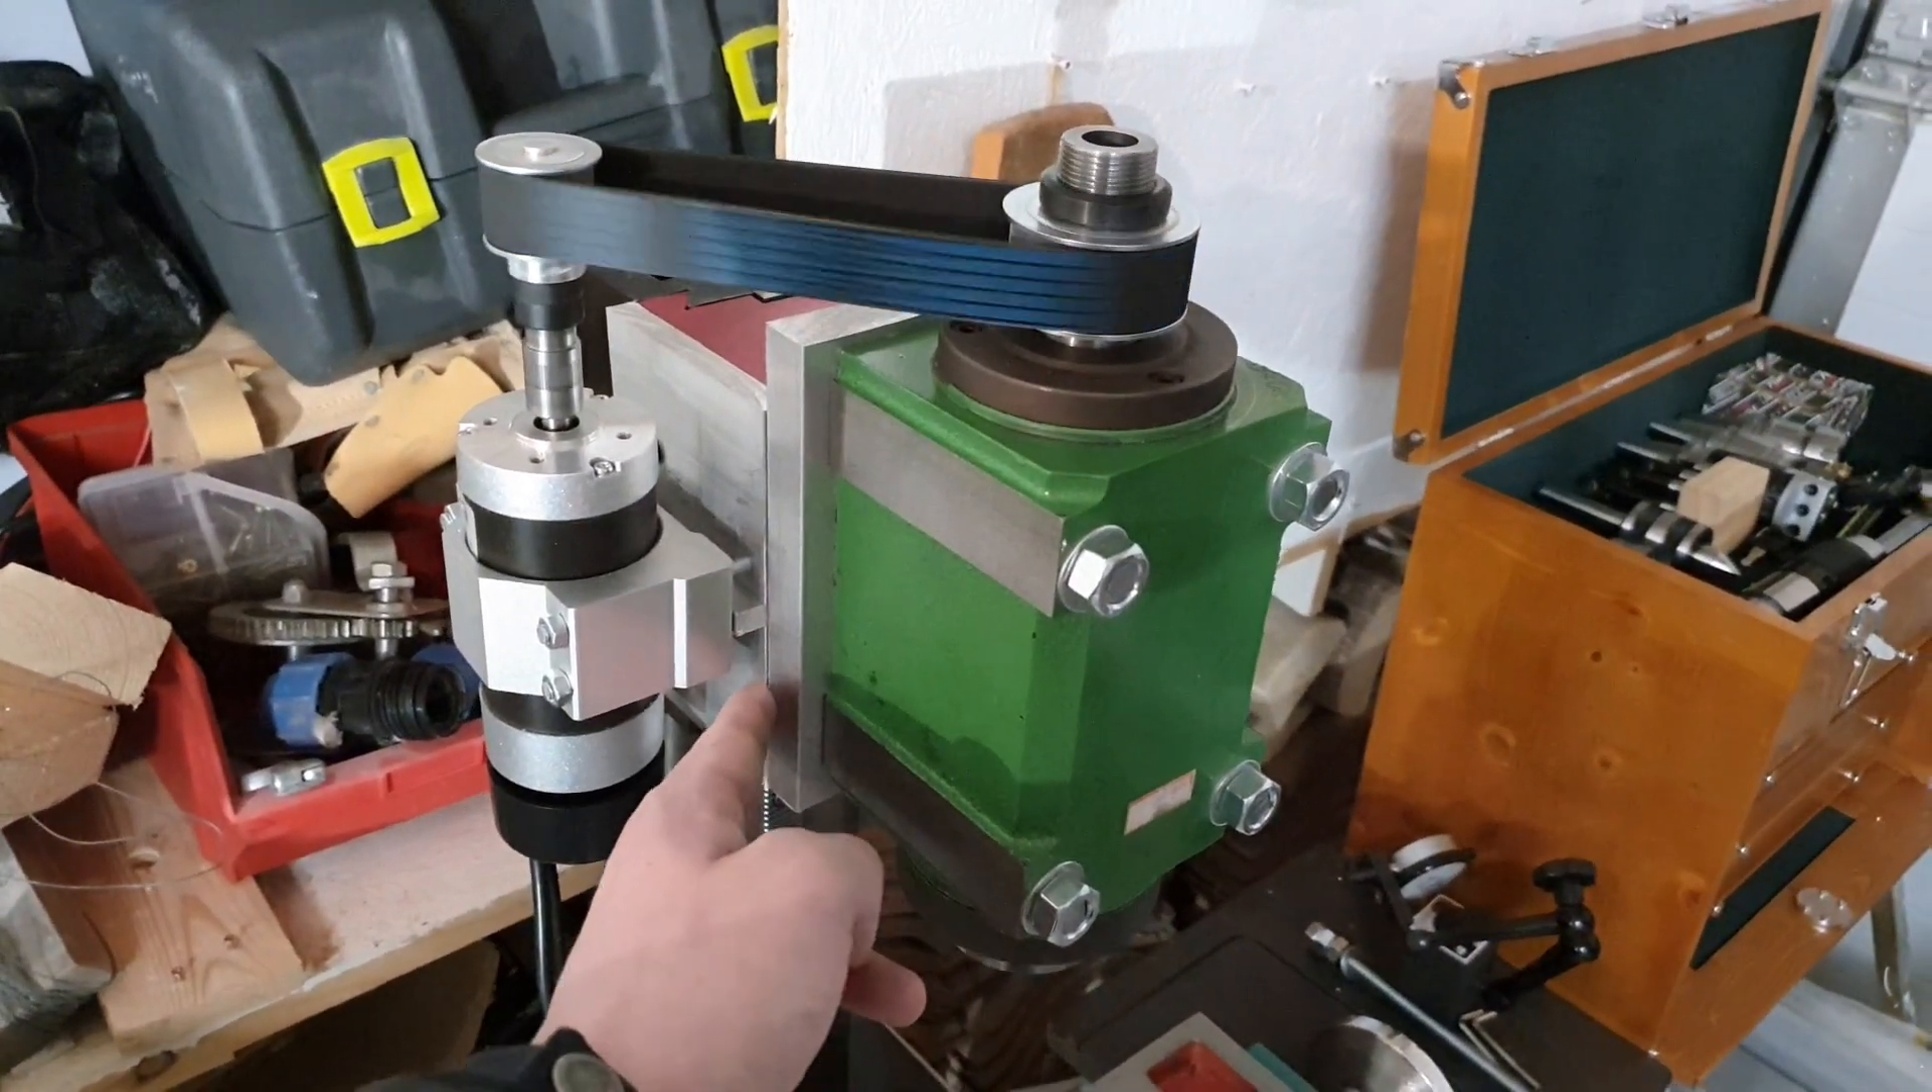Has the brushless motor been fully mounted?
Yes.